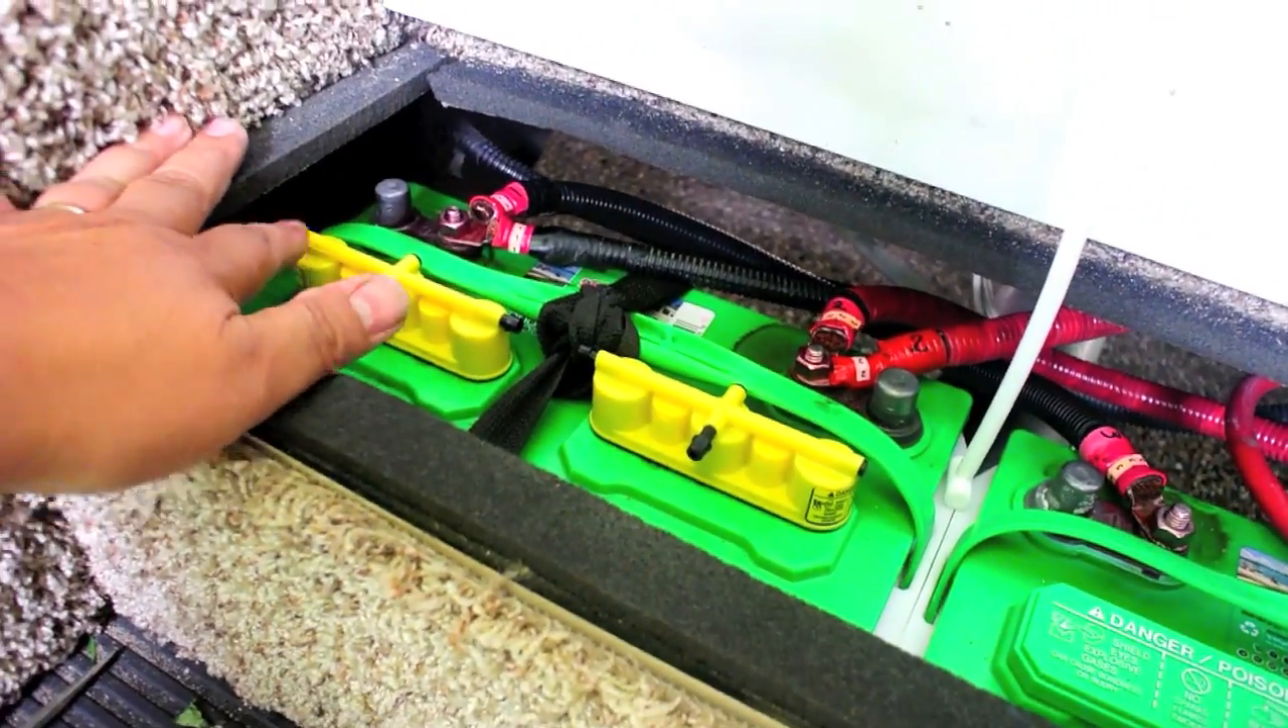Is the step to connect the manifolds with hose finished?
No.